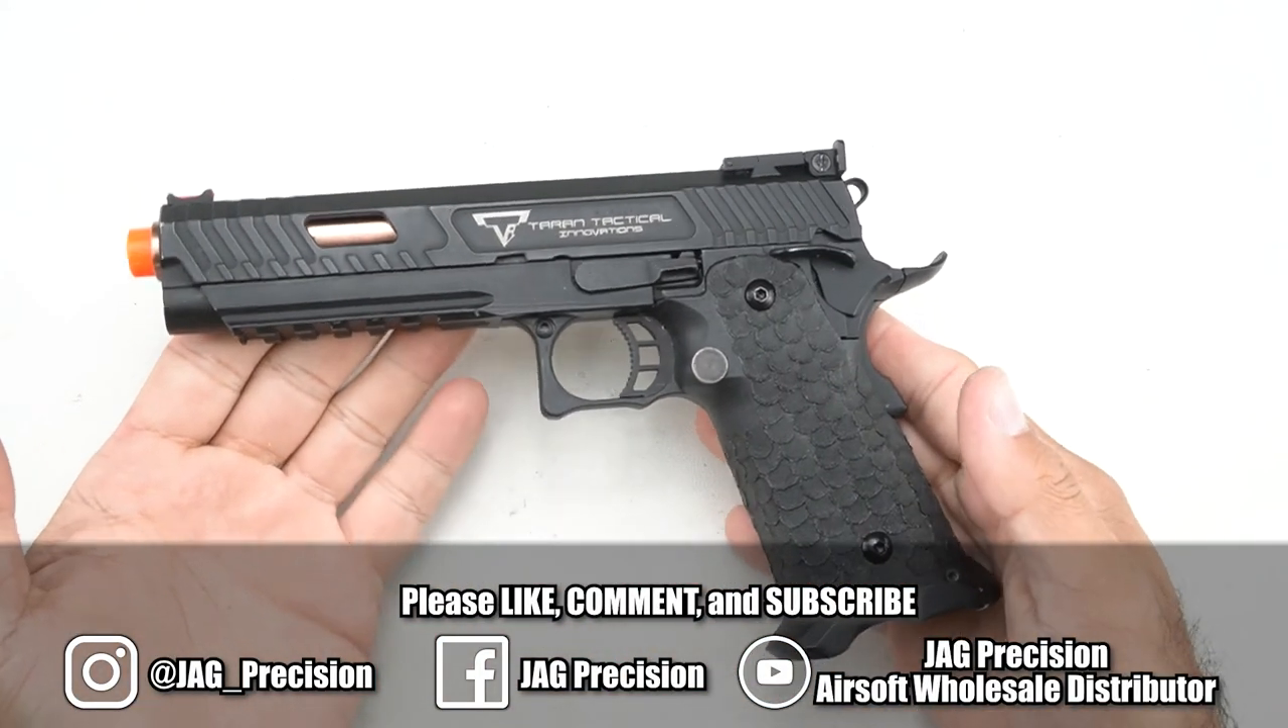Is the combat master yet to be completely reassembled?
No.